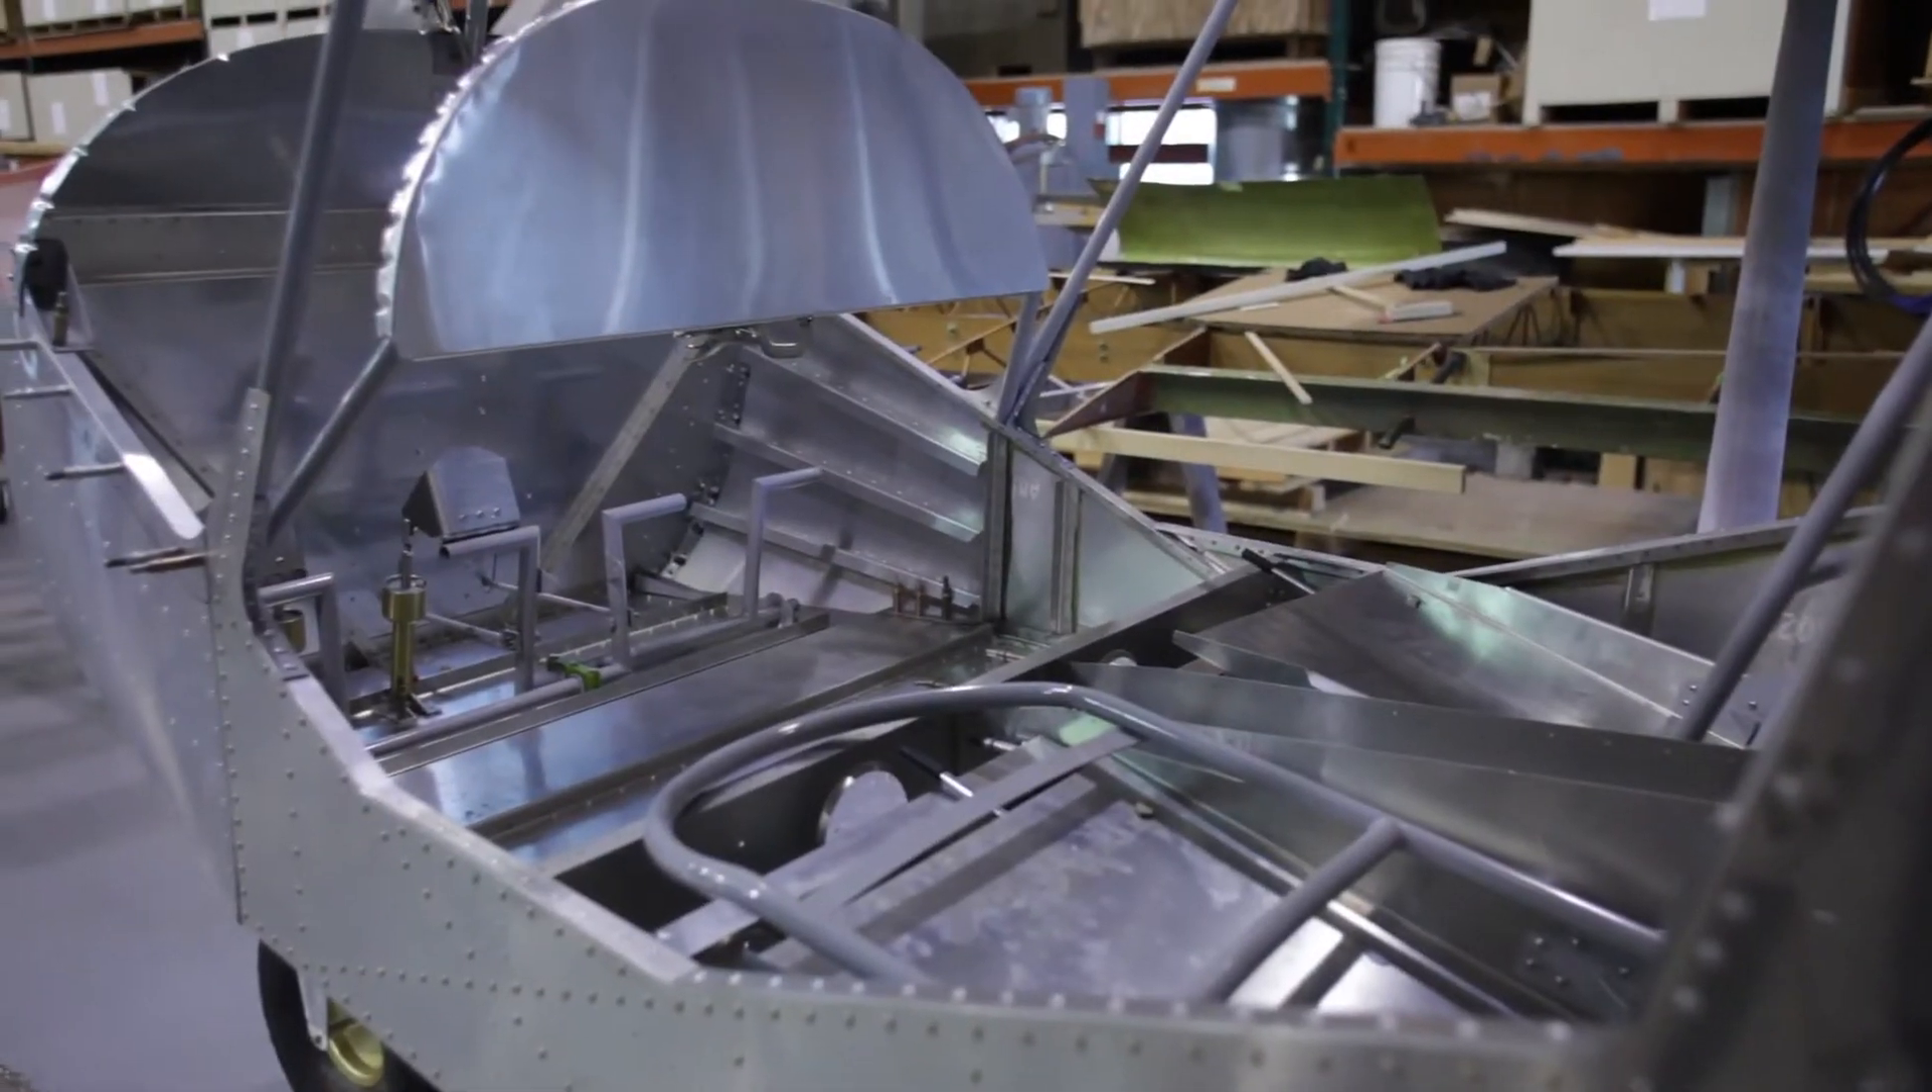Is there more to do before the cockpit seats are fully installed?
Yes.